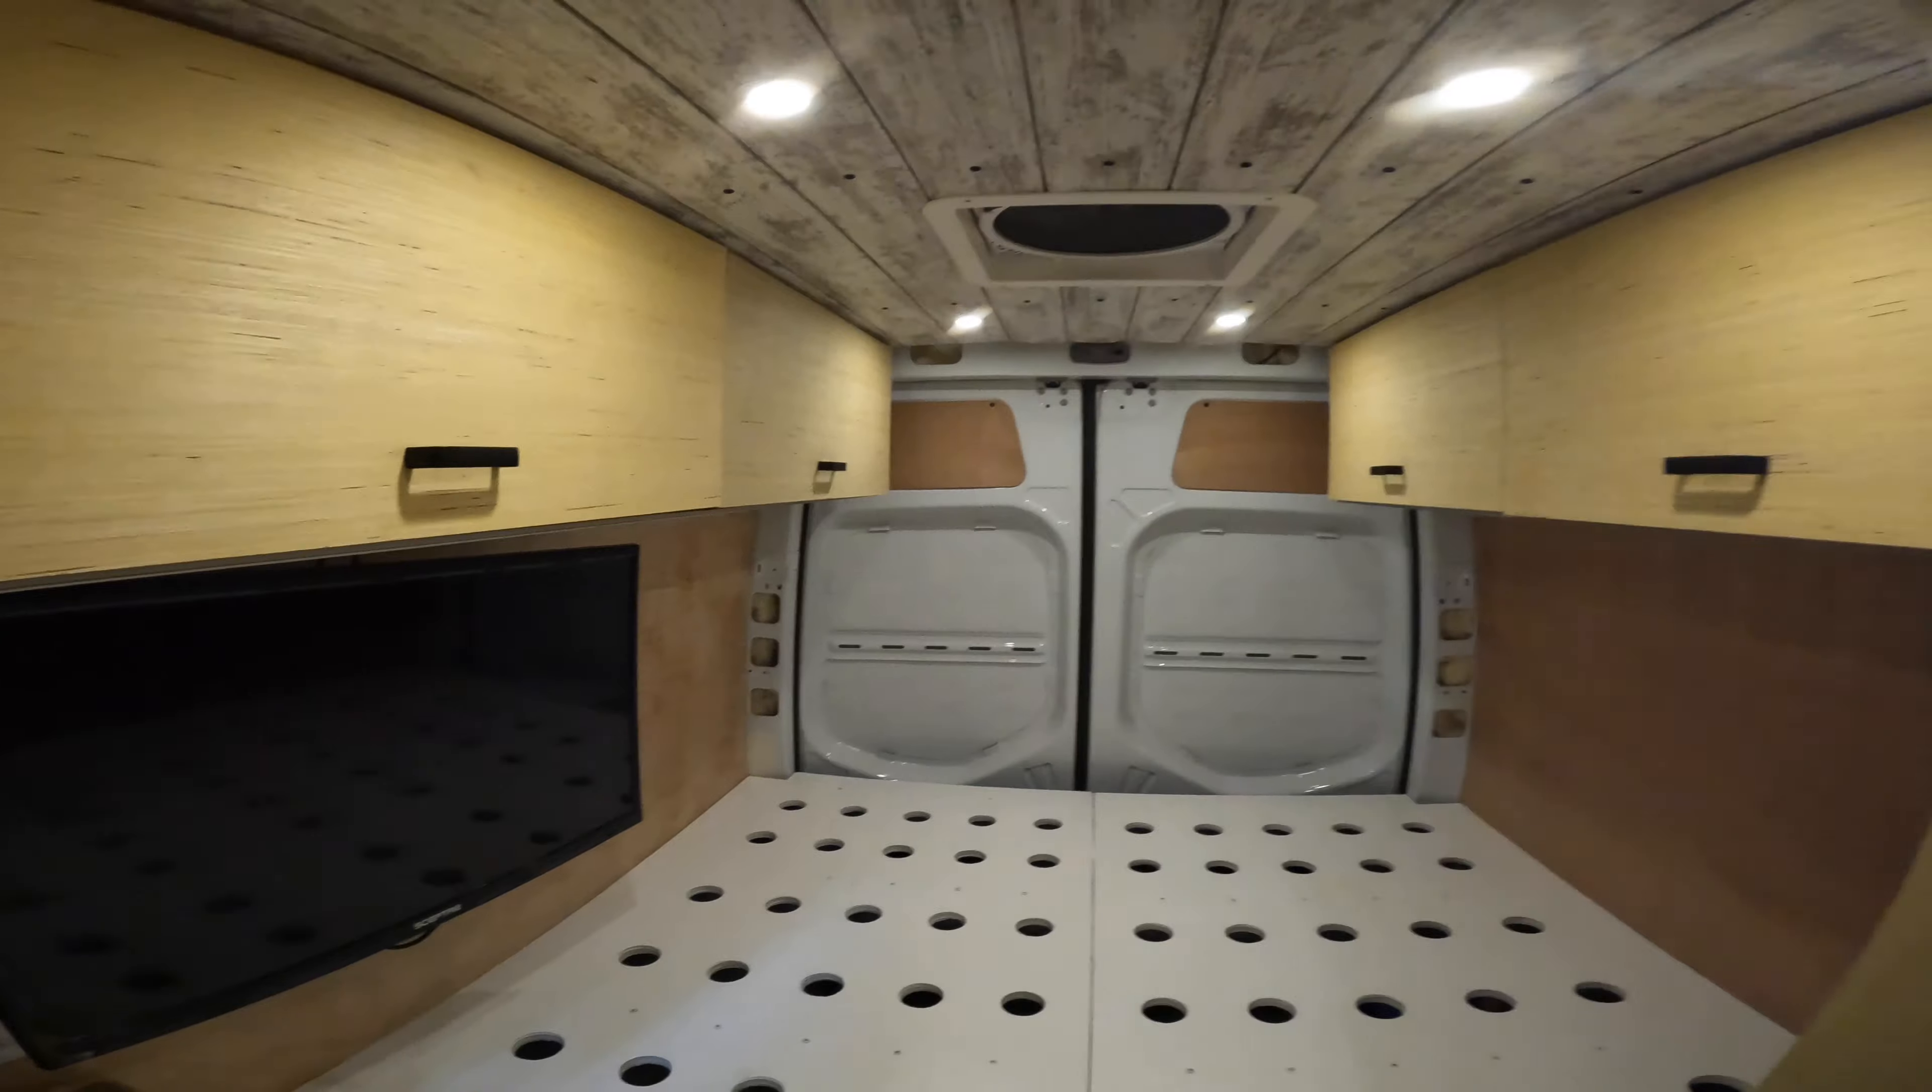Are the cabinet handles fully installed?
Yes.